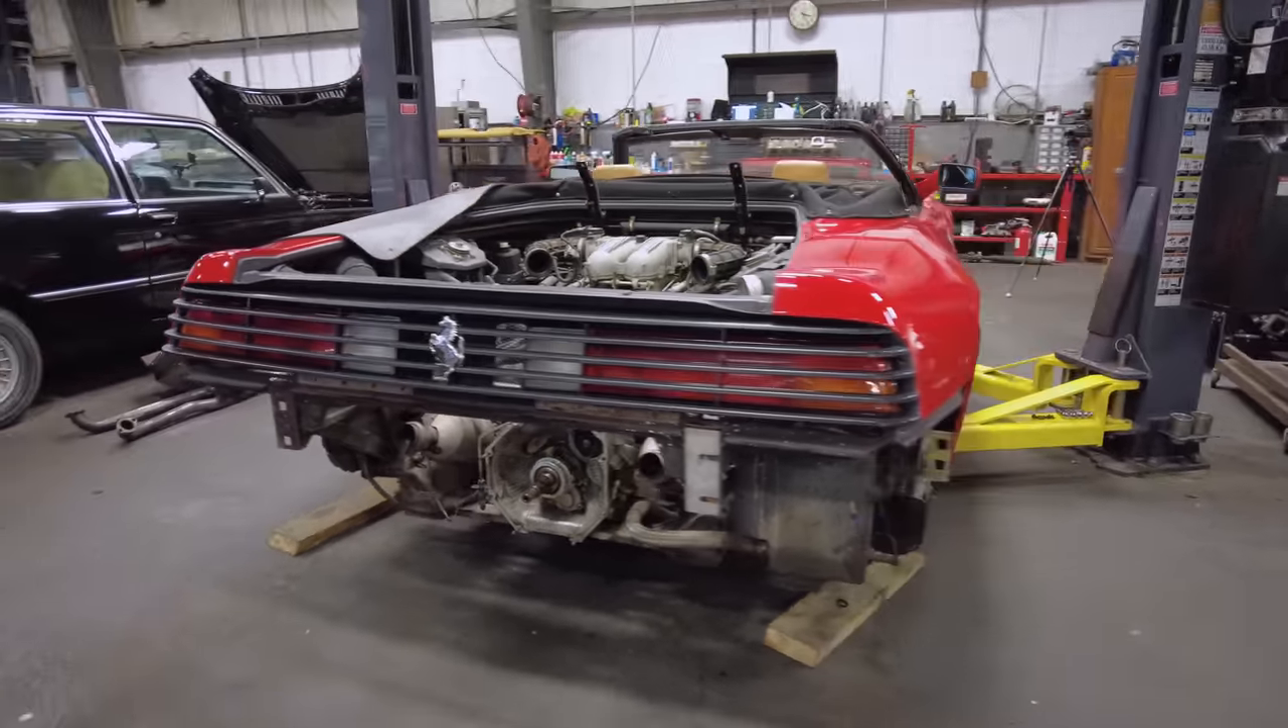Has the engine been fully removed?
No.